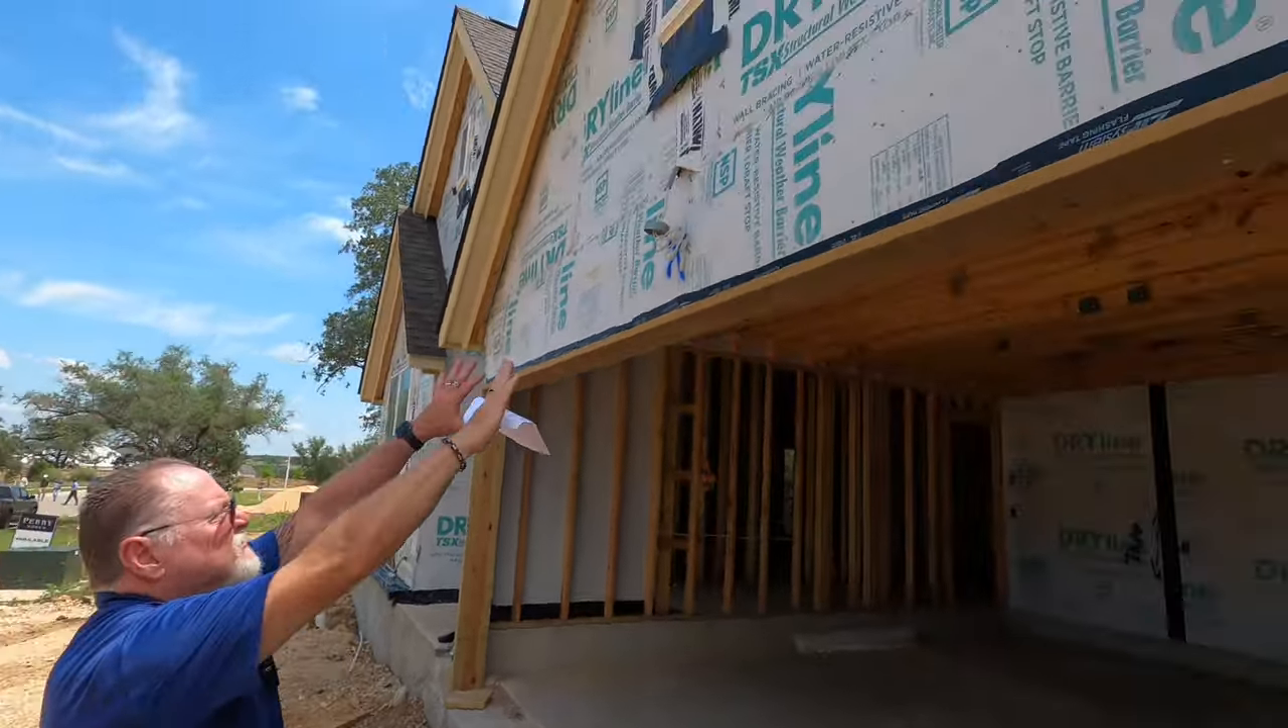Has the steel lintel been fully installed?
No.